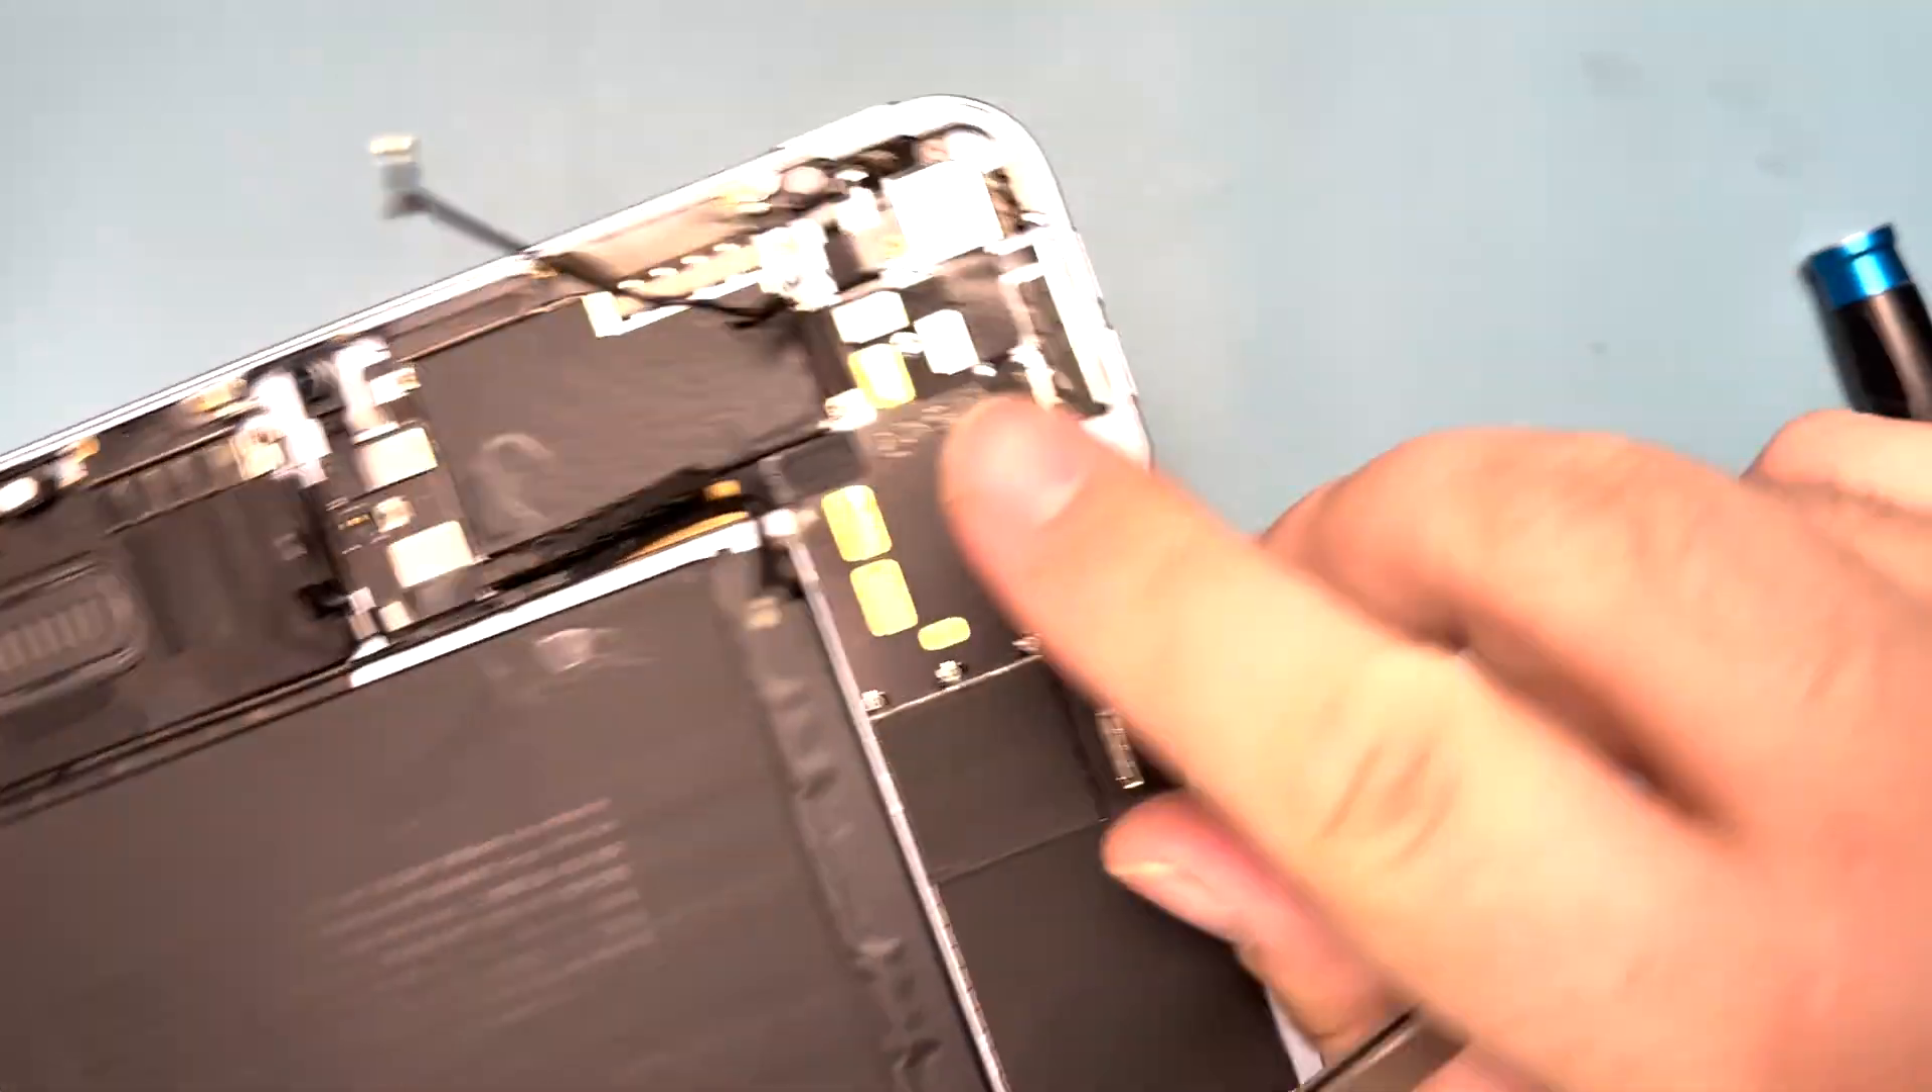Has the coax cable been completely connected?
No.